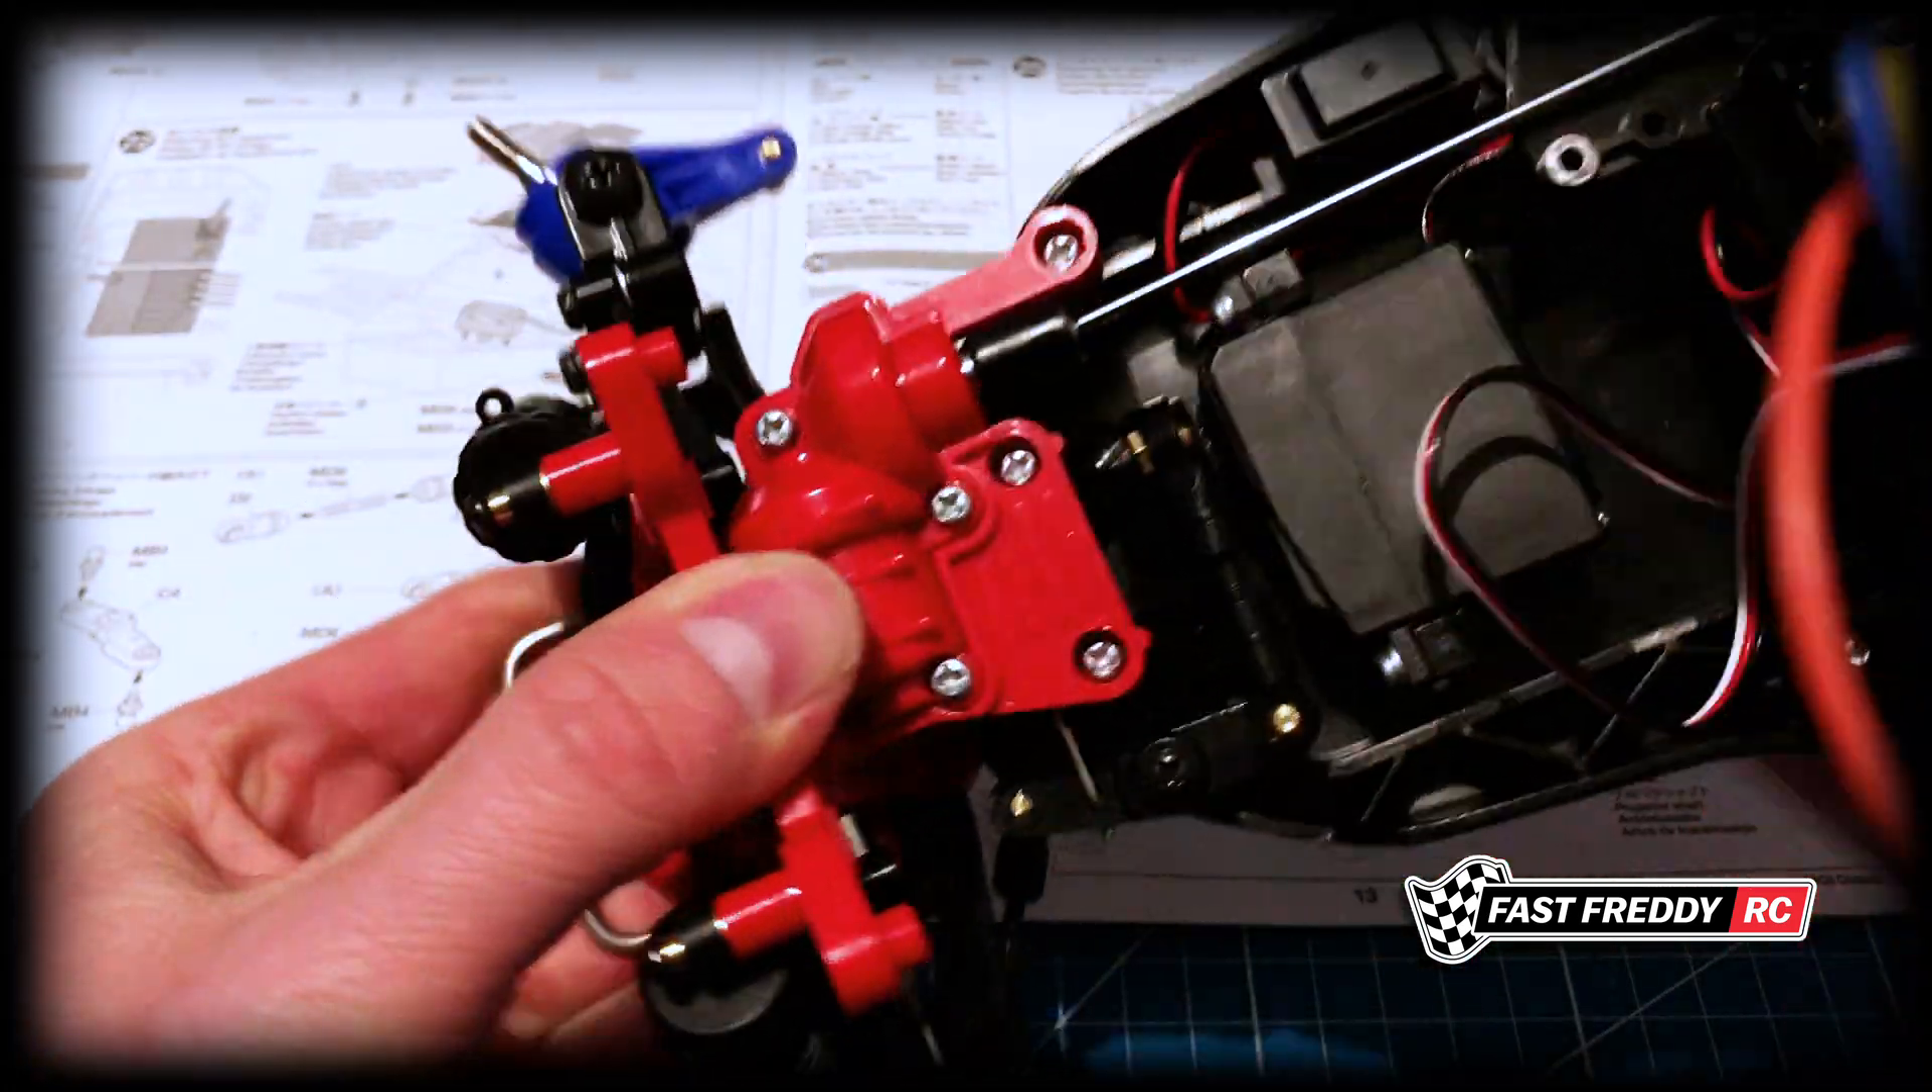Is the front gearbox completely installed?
Yes.